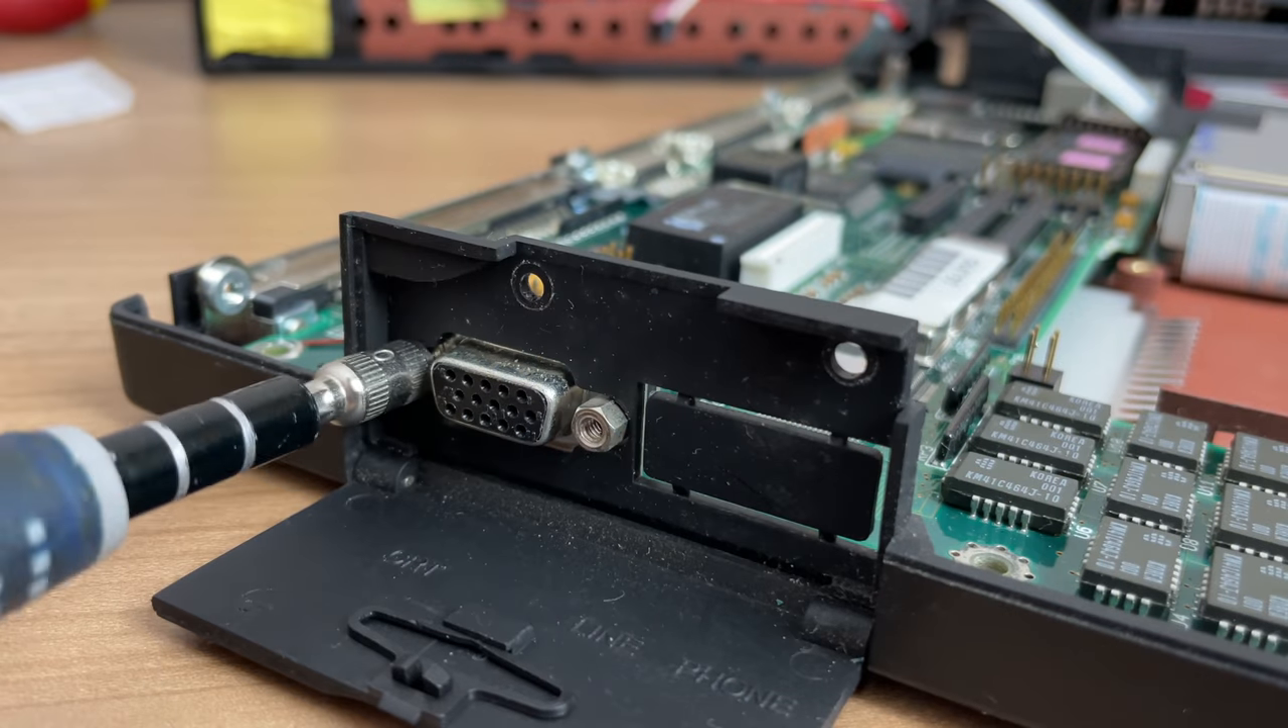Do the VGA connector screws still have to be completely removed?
Yes.